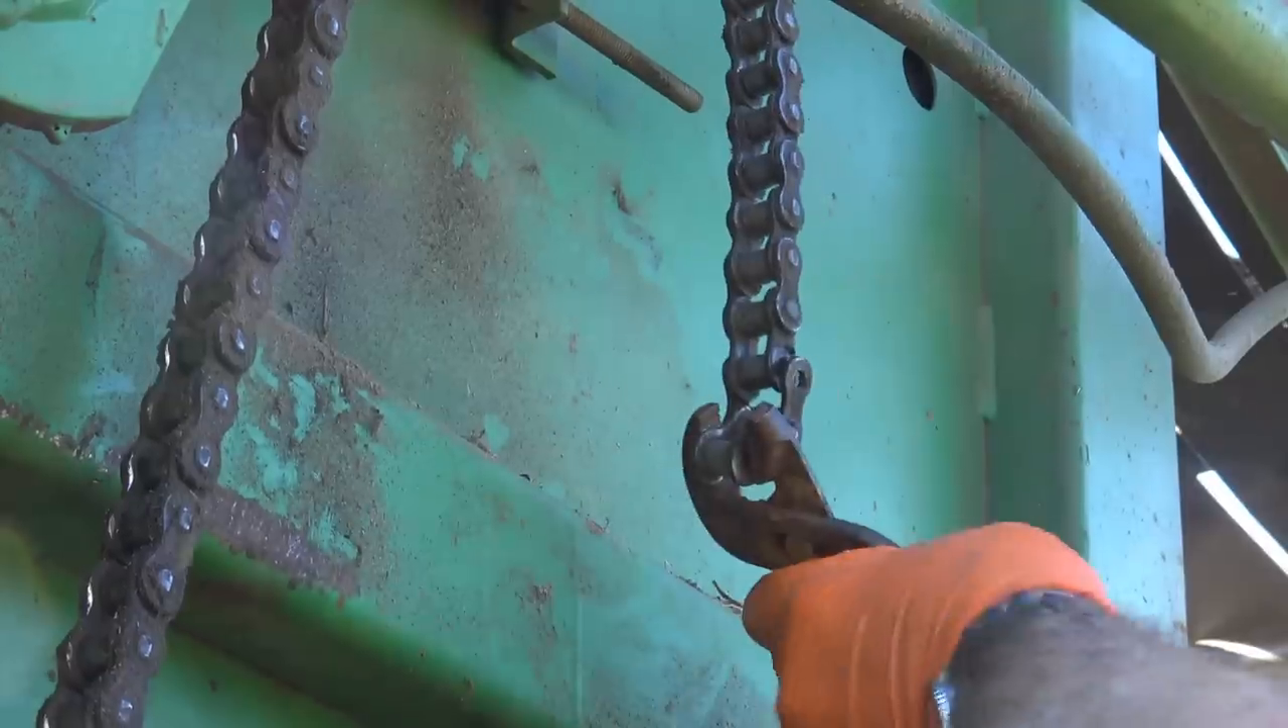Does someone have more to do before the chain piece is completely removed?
Yes.